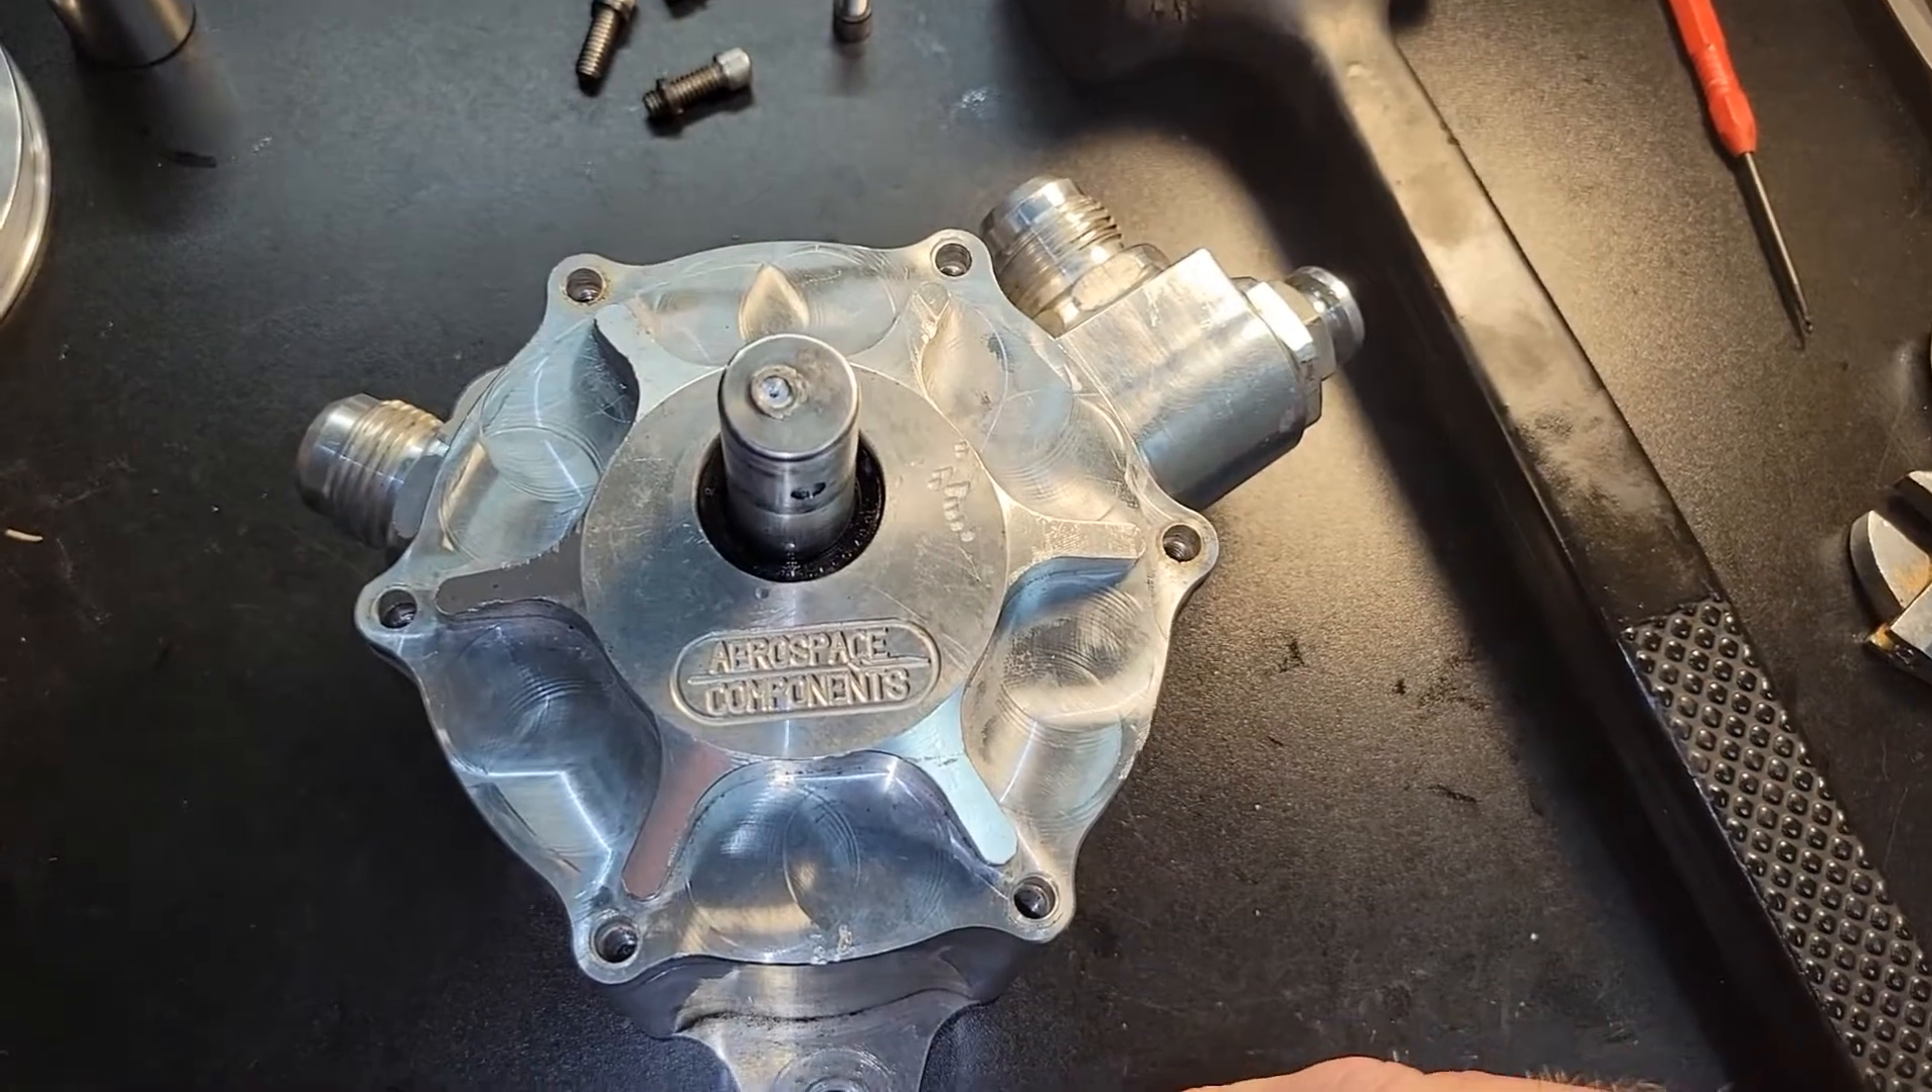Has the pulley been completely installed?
No.